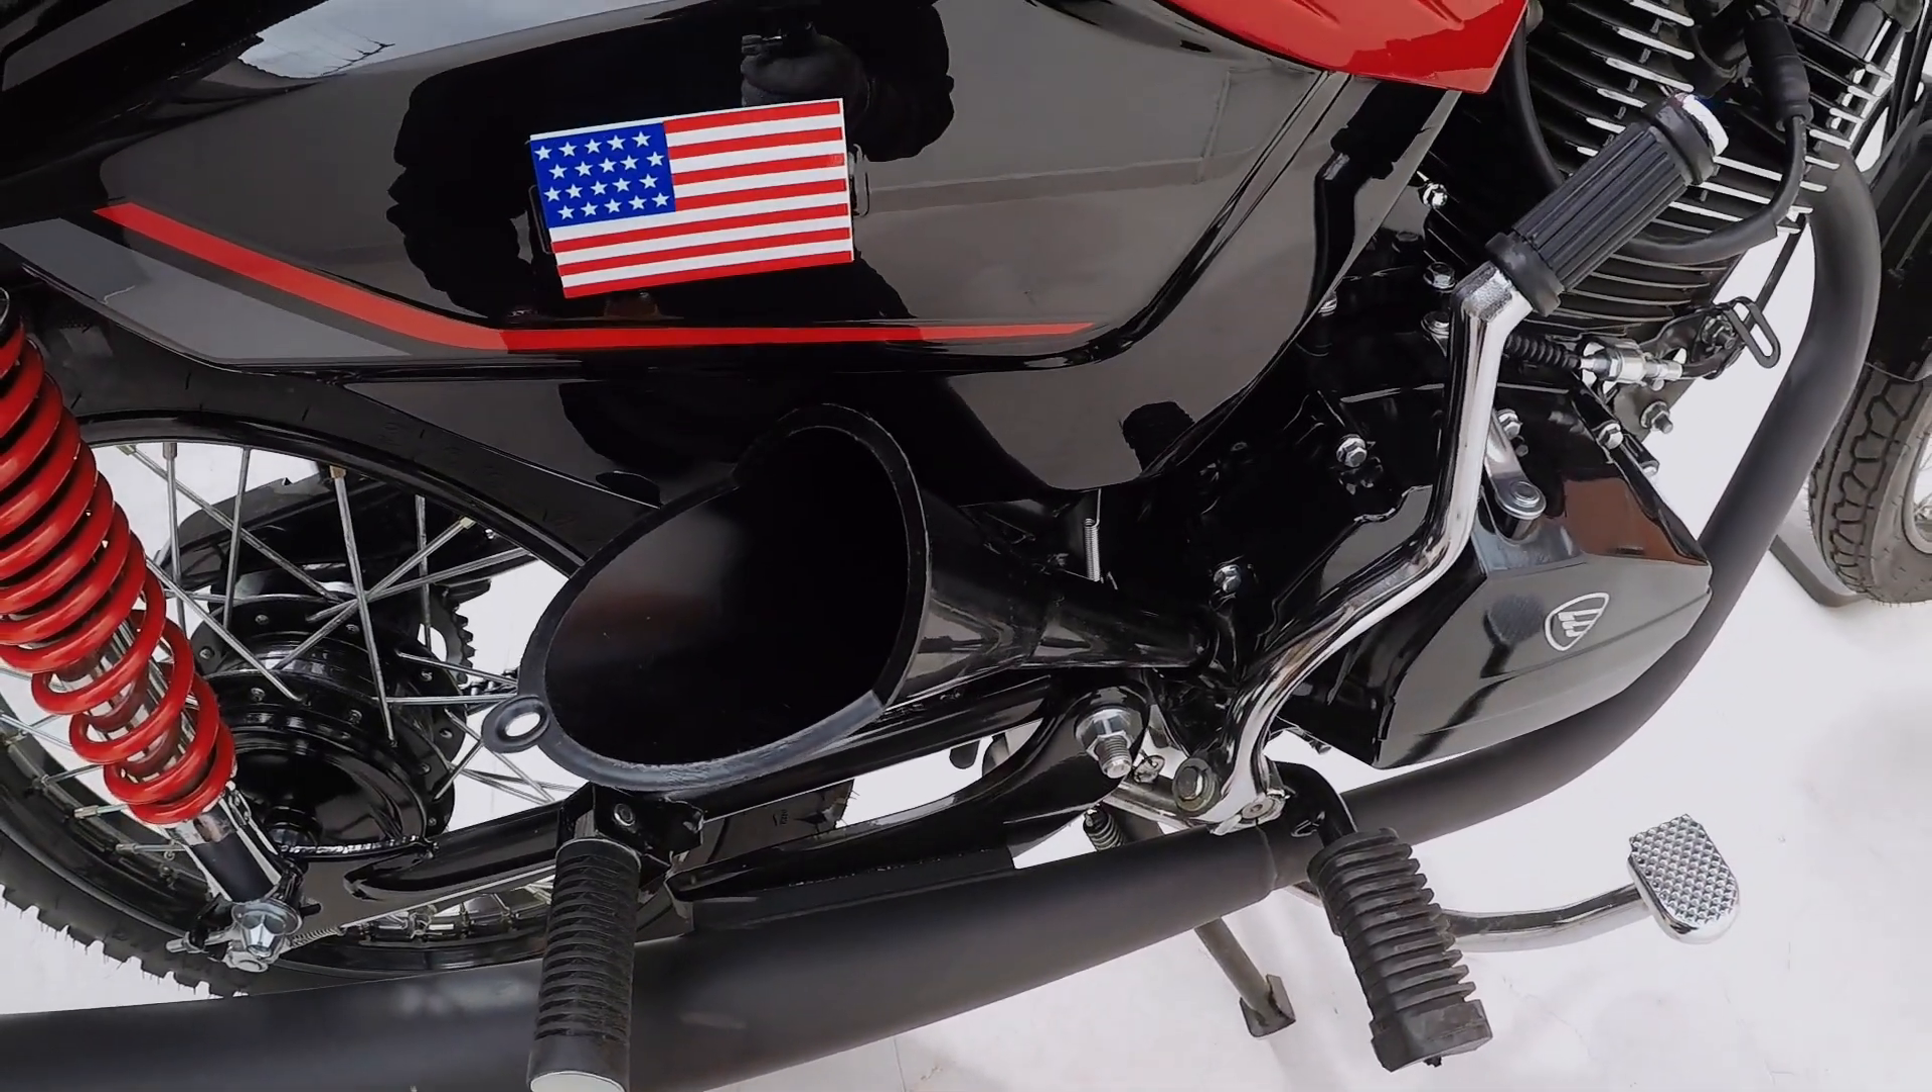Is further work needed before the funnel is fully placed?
No.